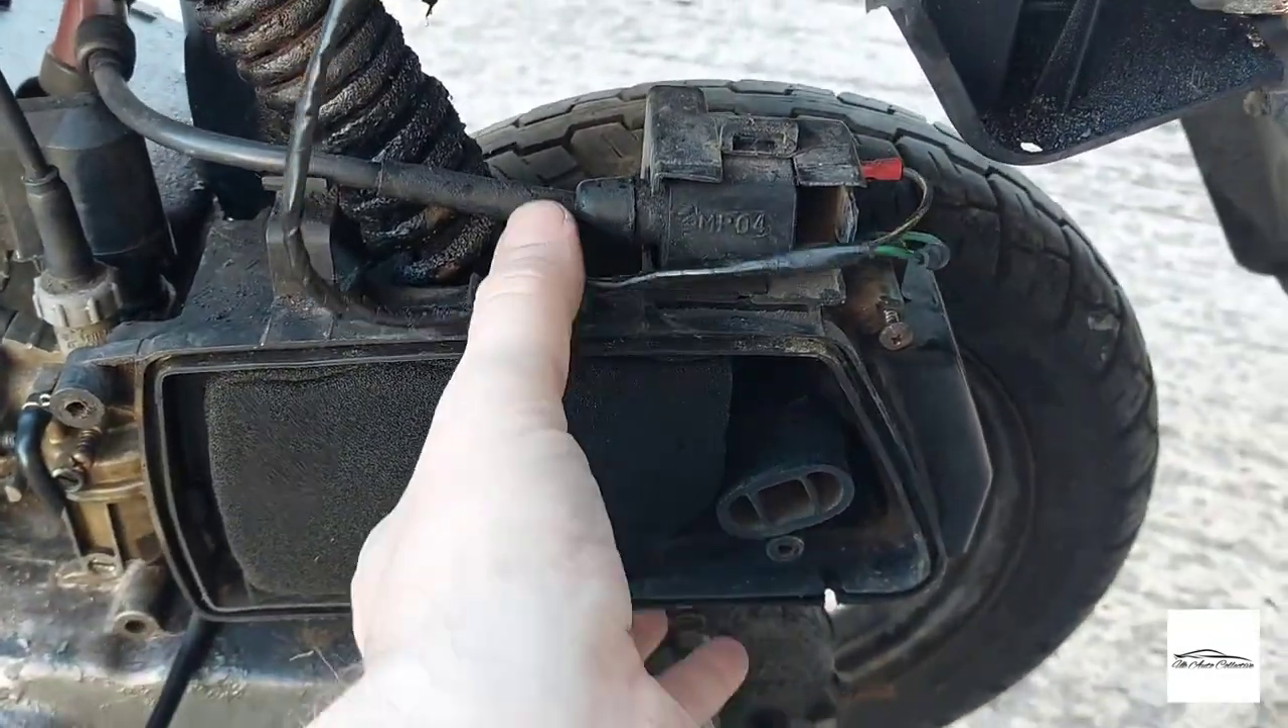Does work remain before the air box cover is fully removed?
No.